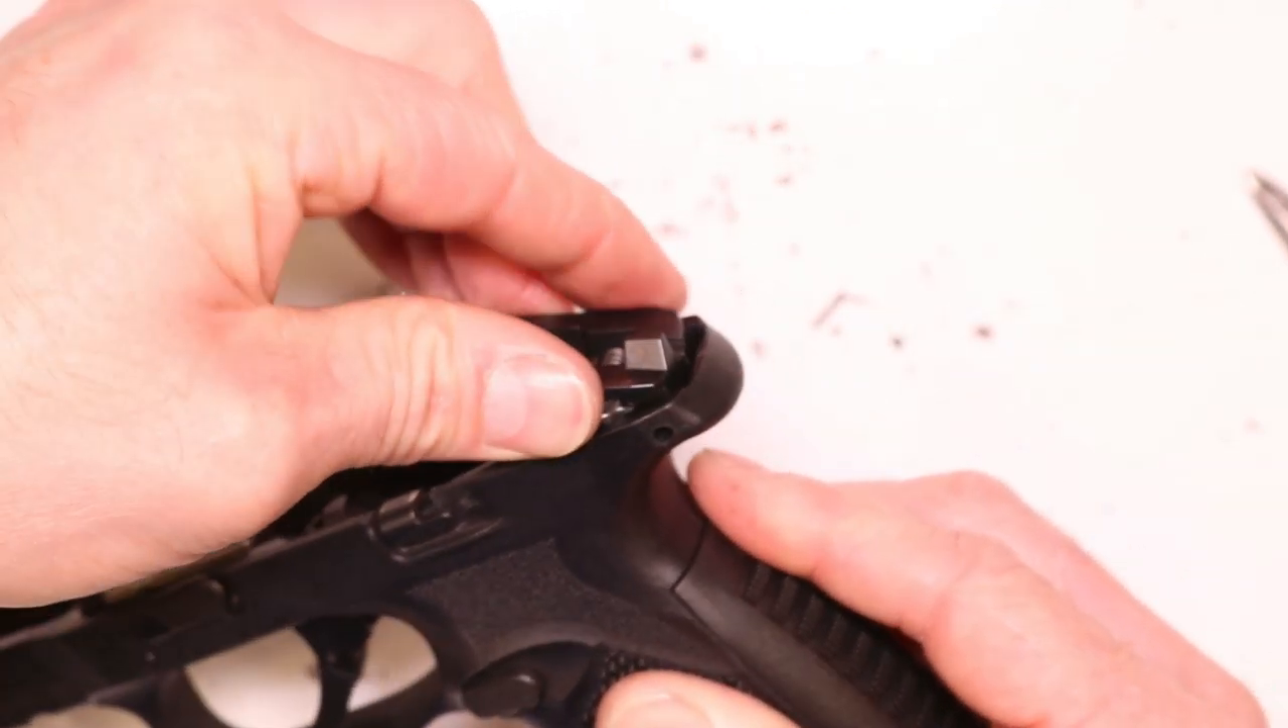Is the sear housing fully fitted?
No.